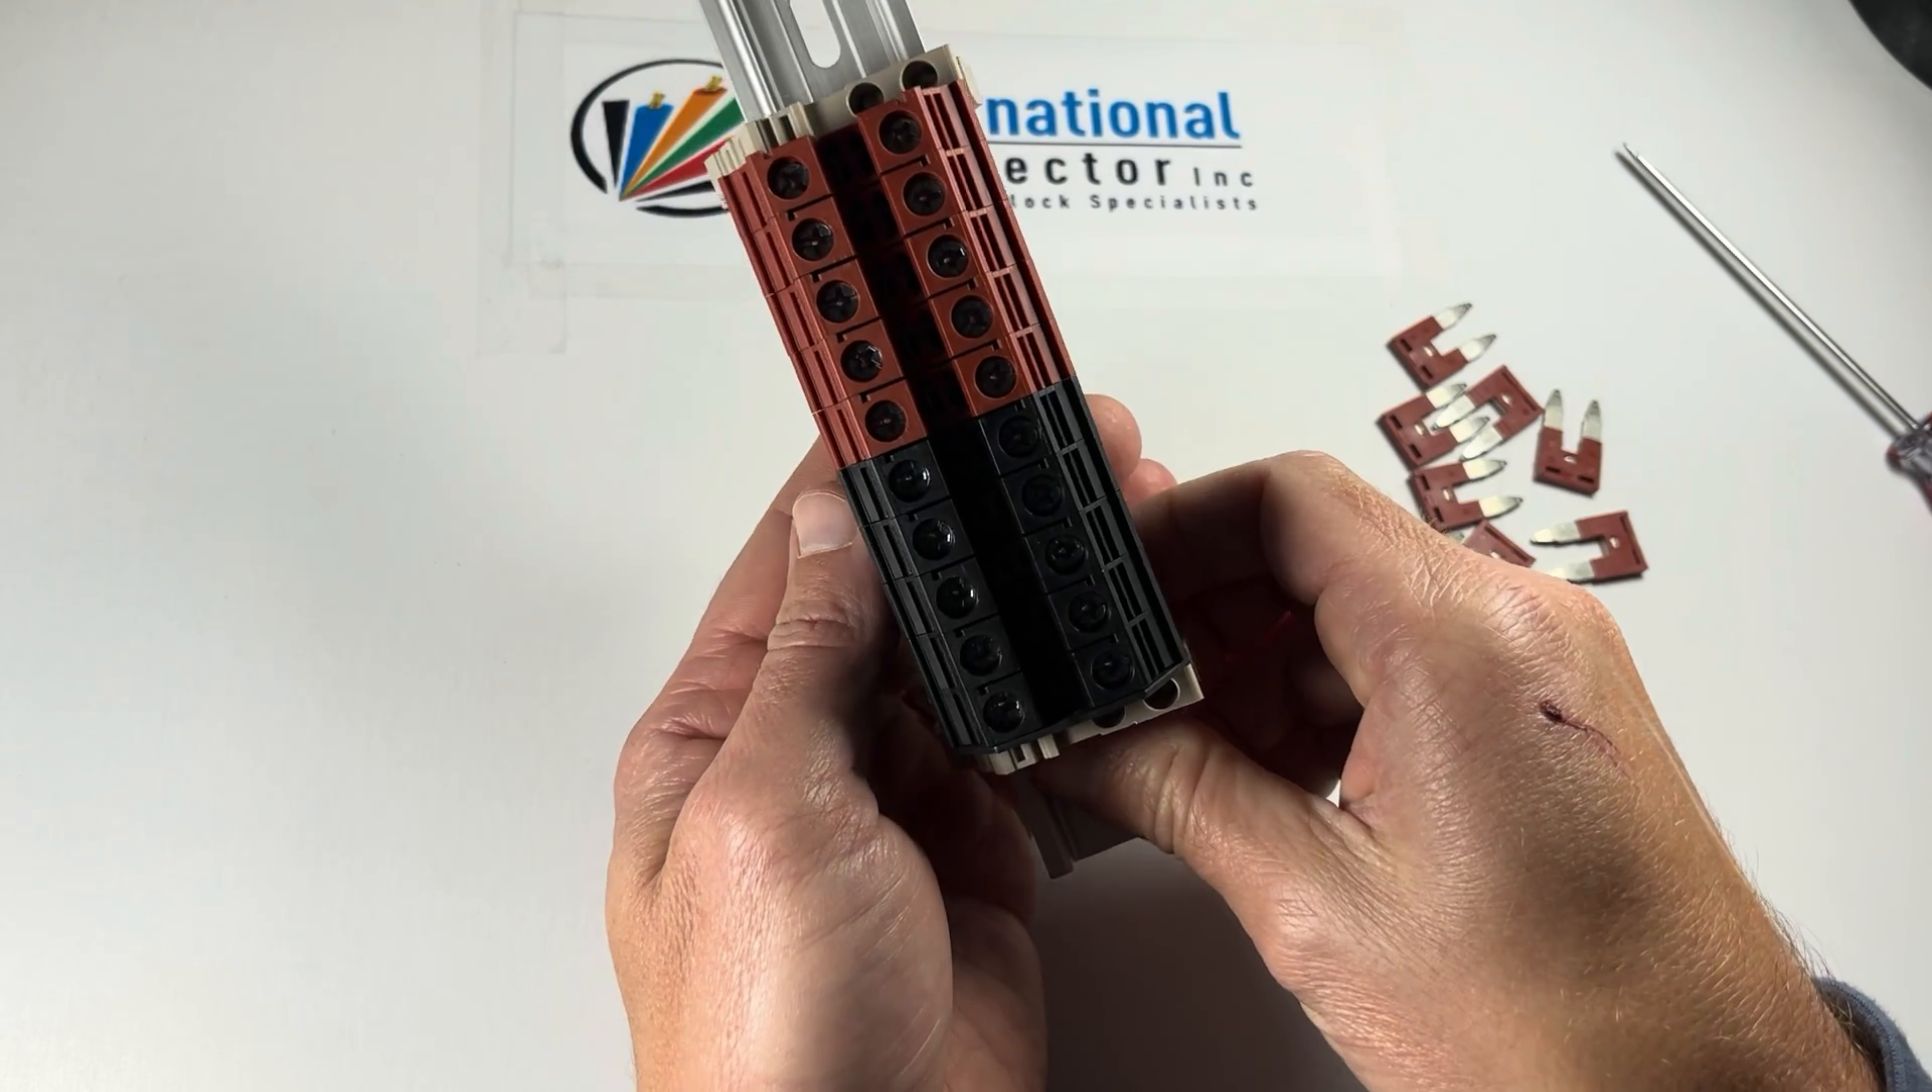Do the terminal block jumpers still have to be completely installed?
Yes.